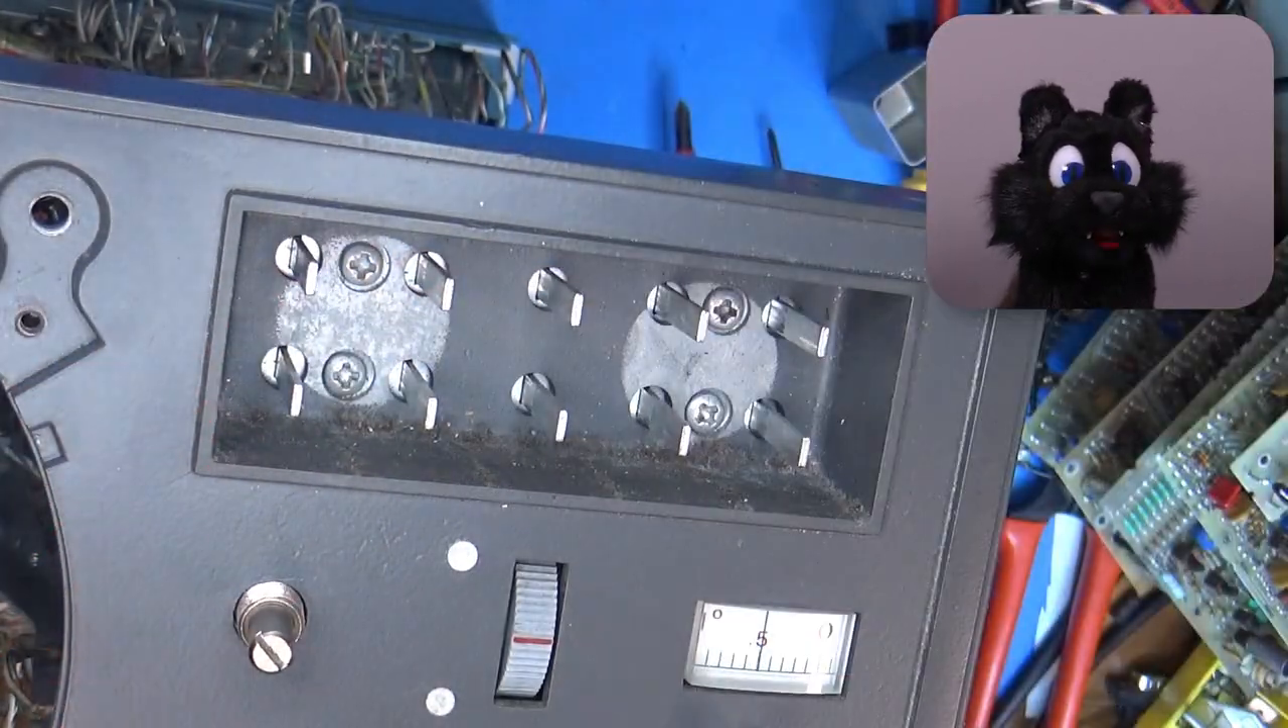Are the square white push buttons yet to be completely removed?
No.